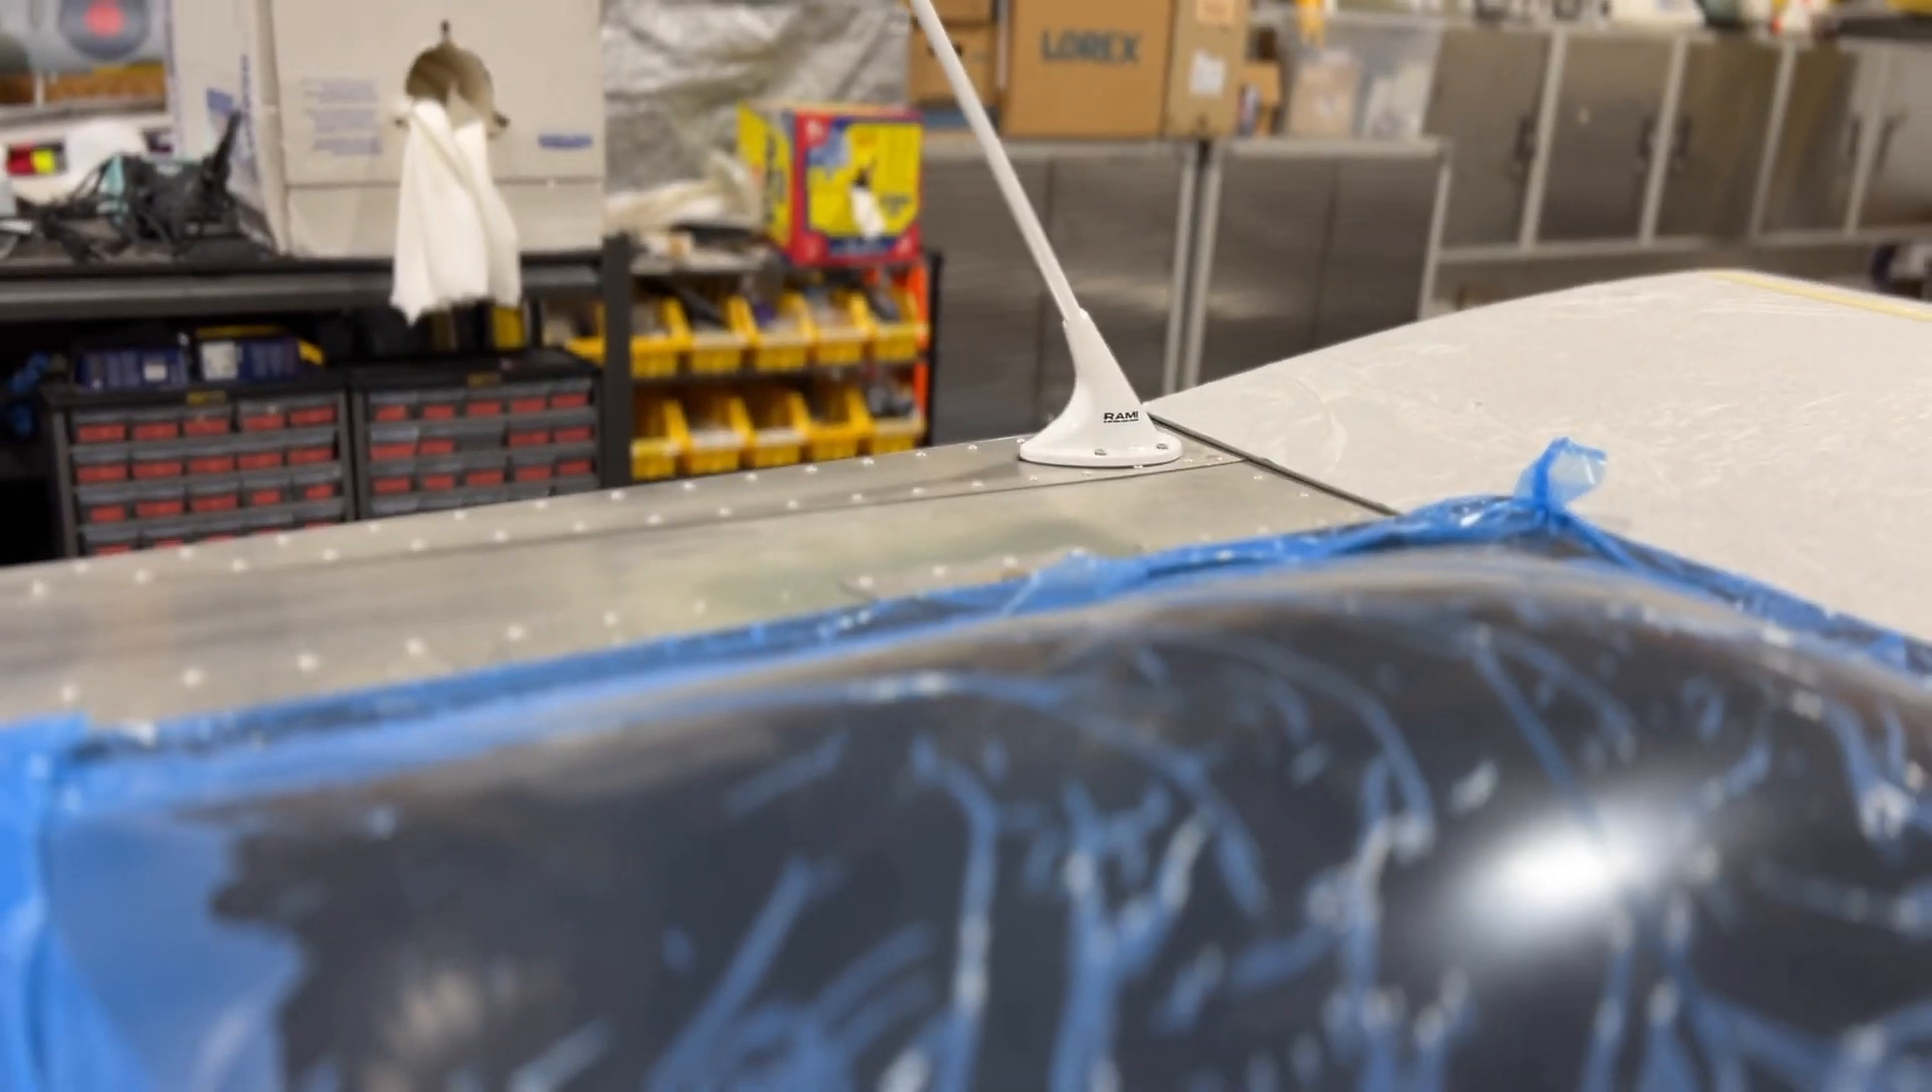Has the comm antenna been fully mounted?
Yes.